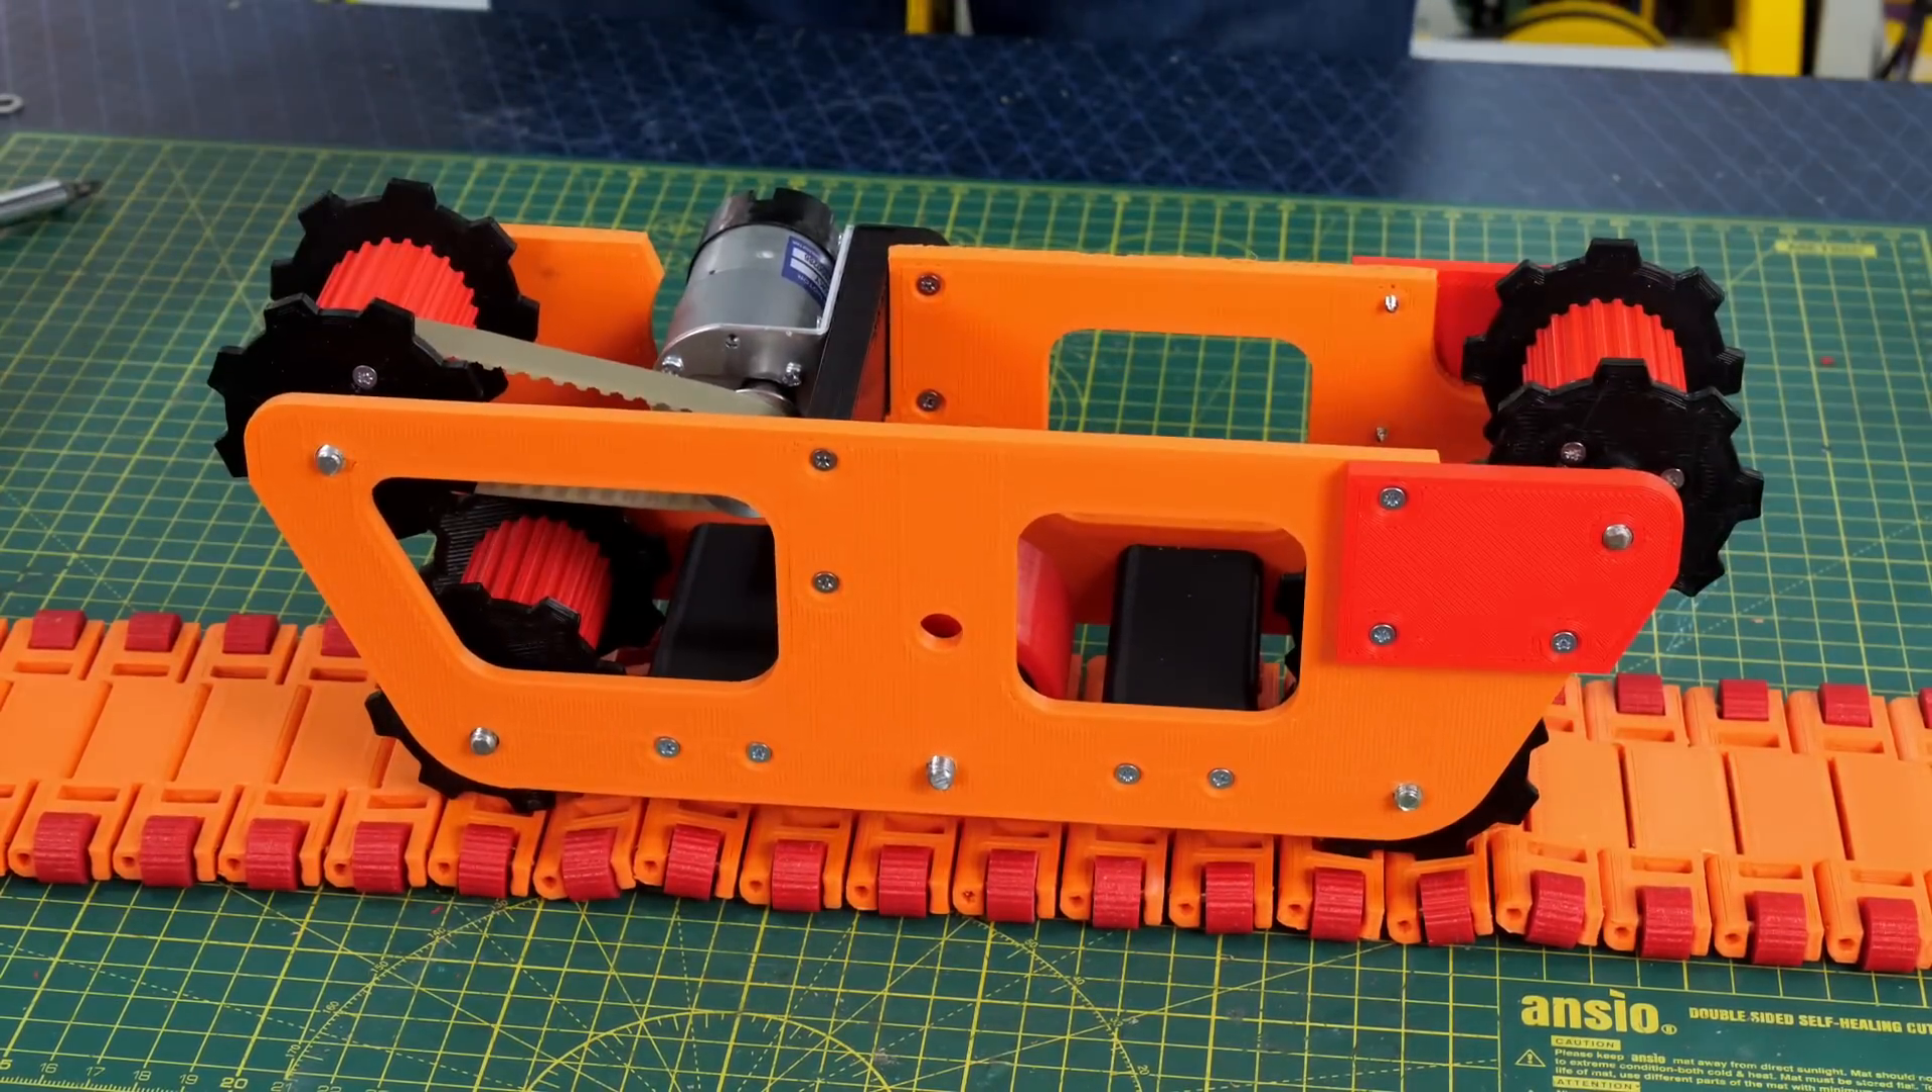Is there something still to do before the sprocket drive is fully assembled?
No.